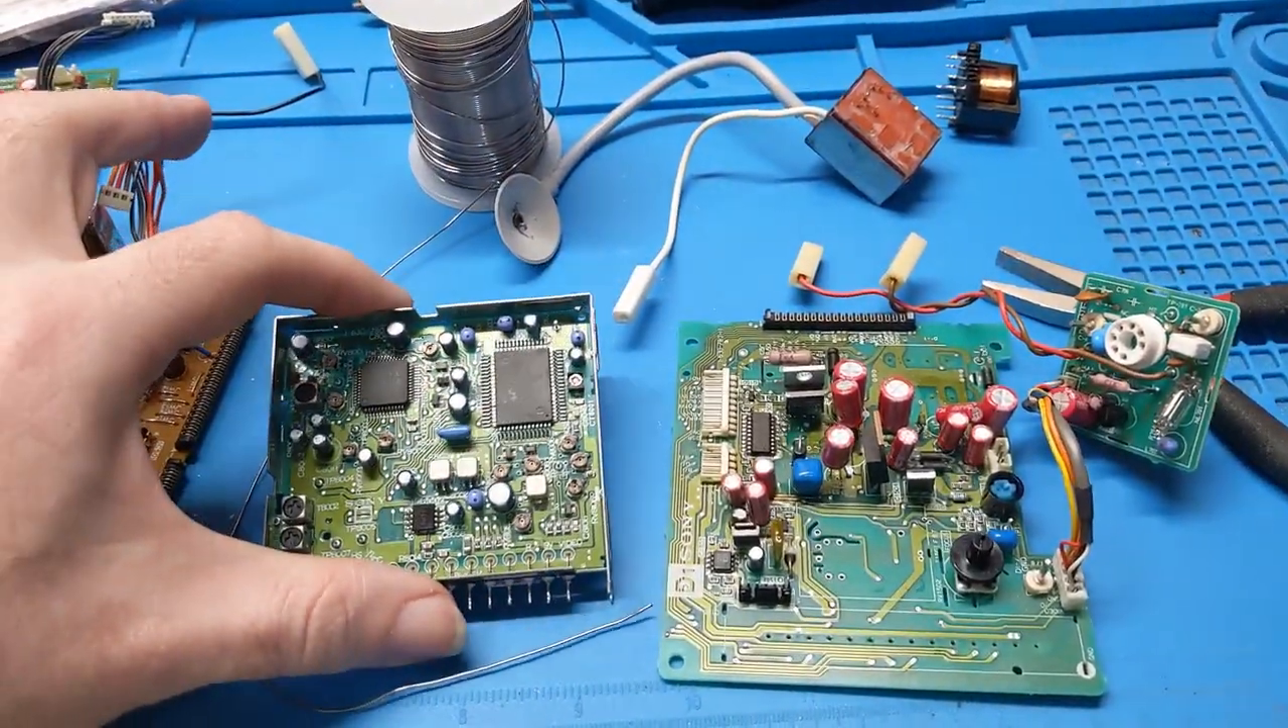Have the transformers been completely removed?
Yes.